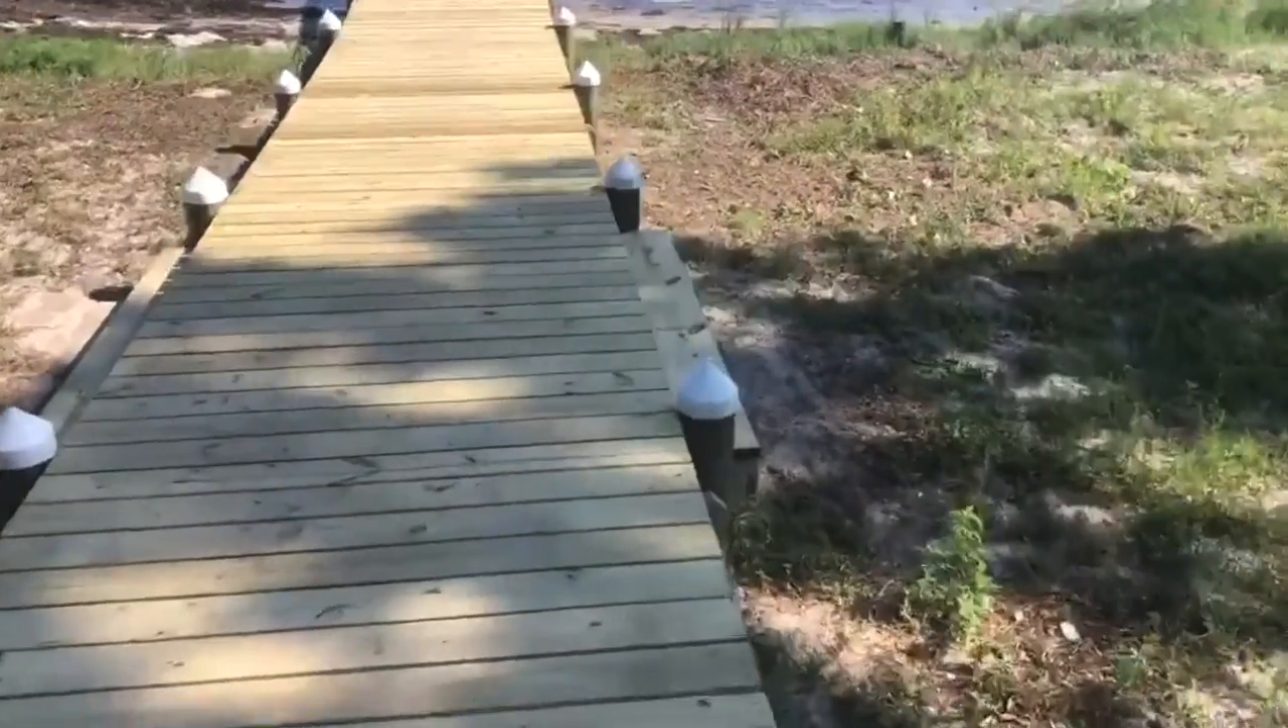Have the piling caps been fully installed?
Yes.